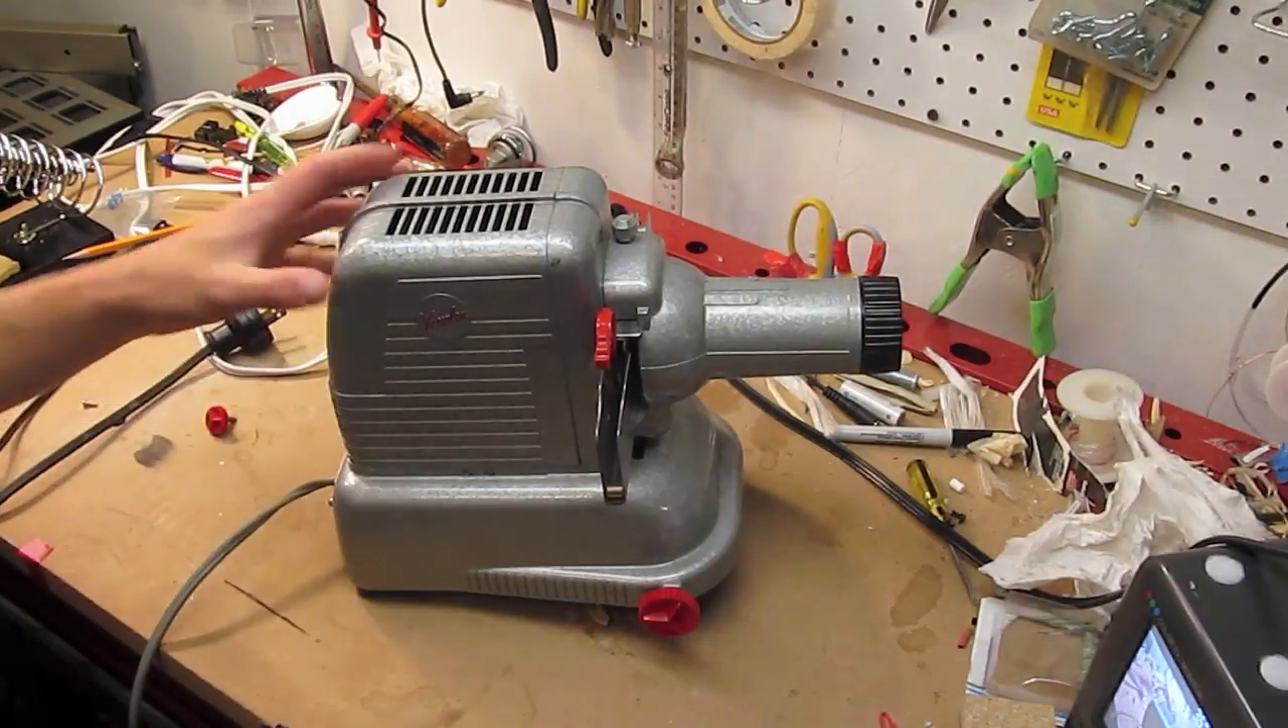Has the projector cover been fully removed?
No.